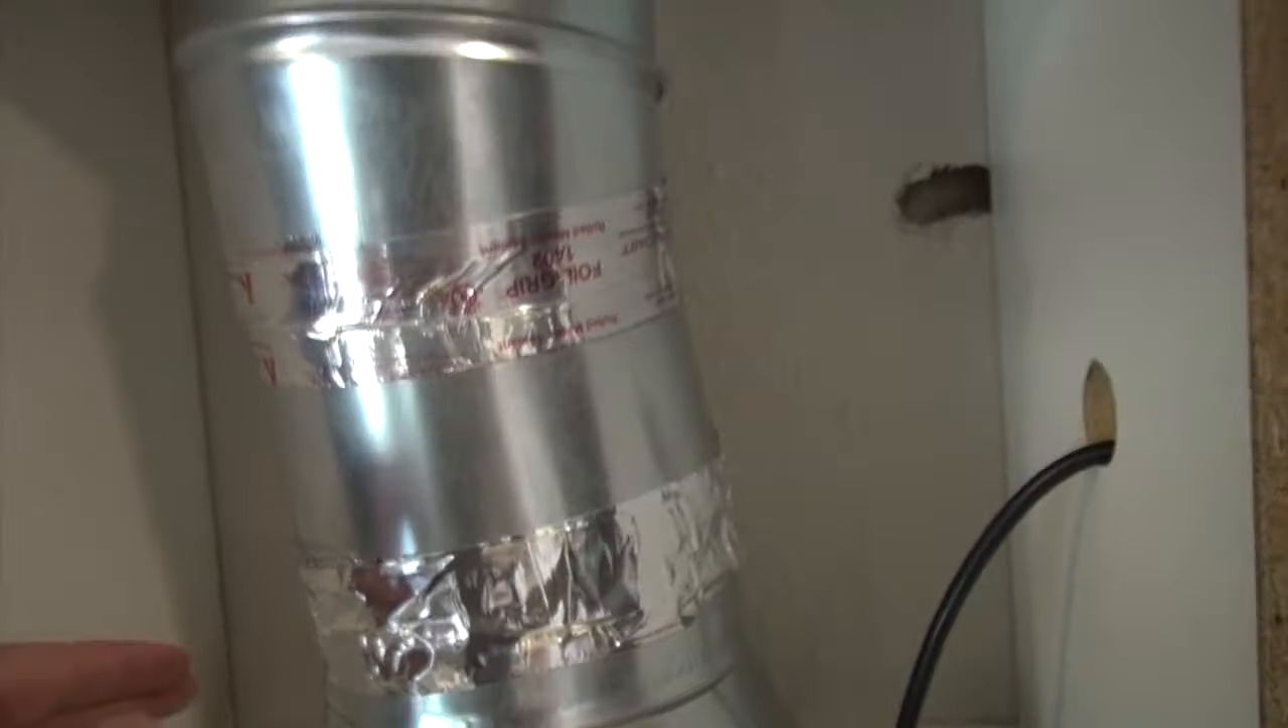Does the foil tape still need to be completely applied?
No.